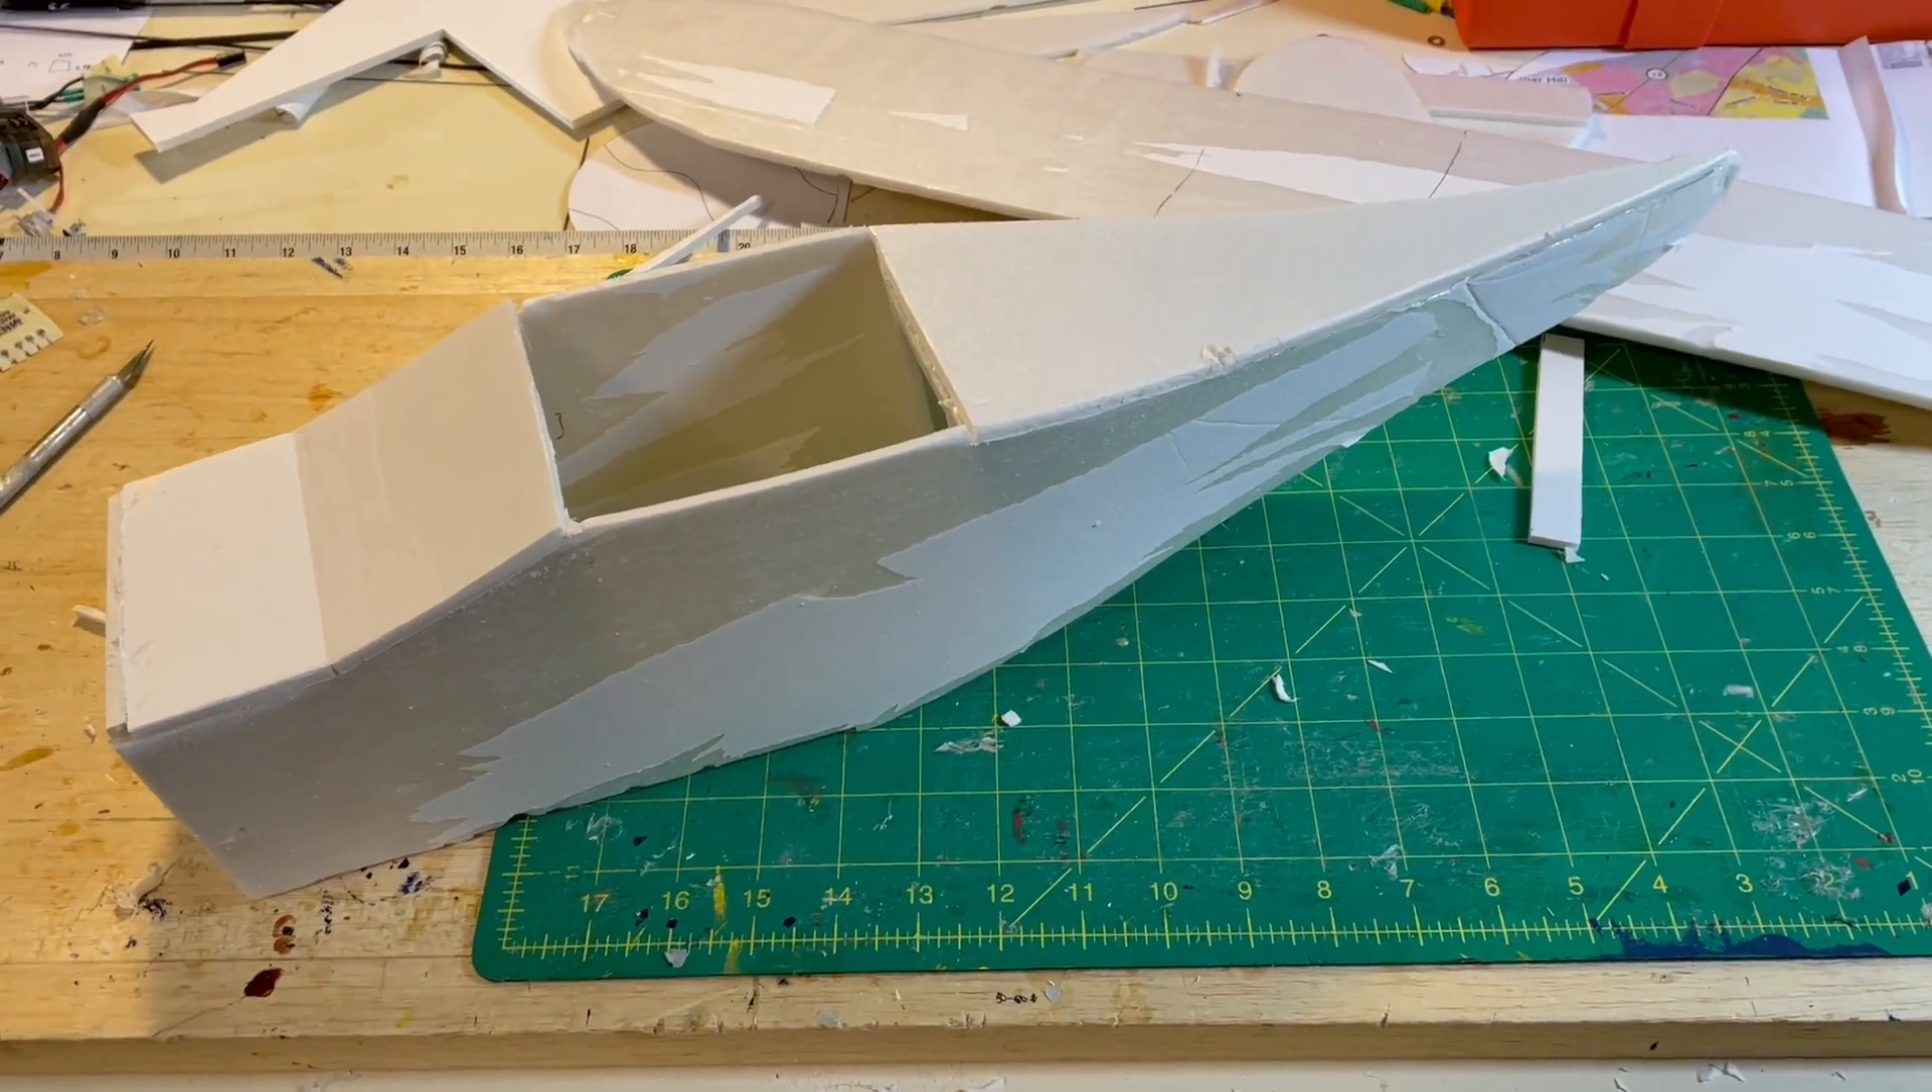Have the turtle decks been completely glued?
Yes.